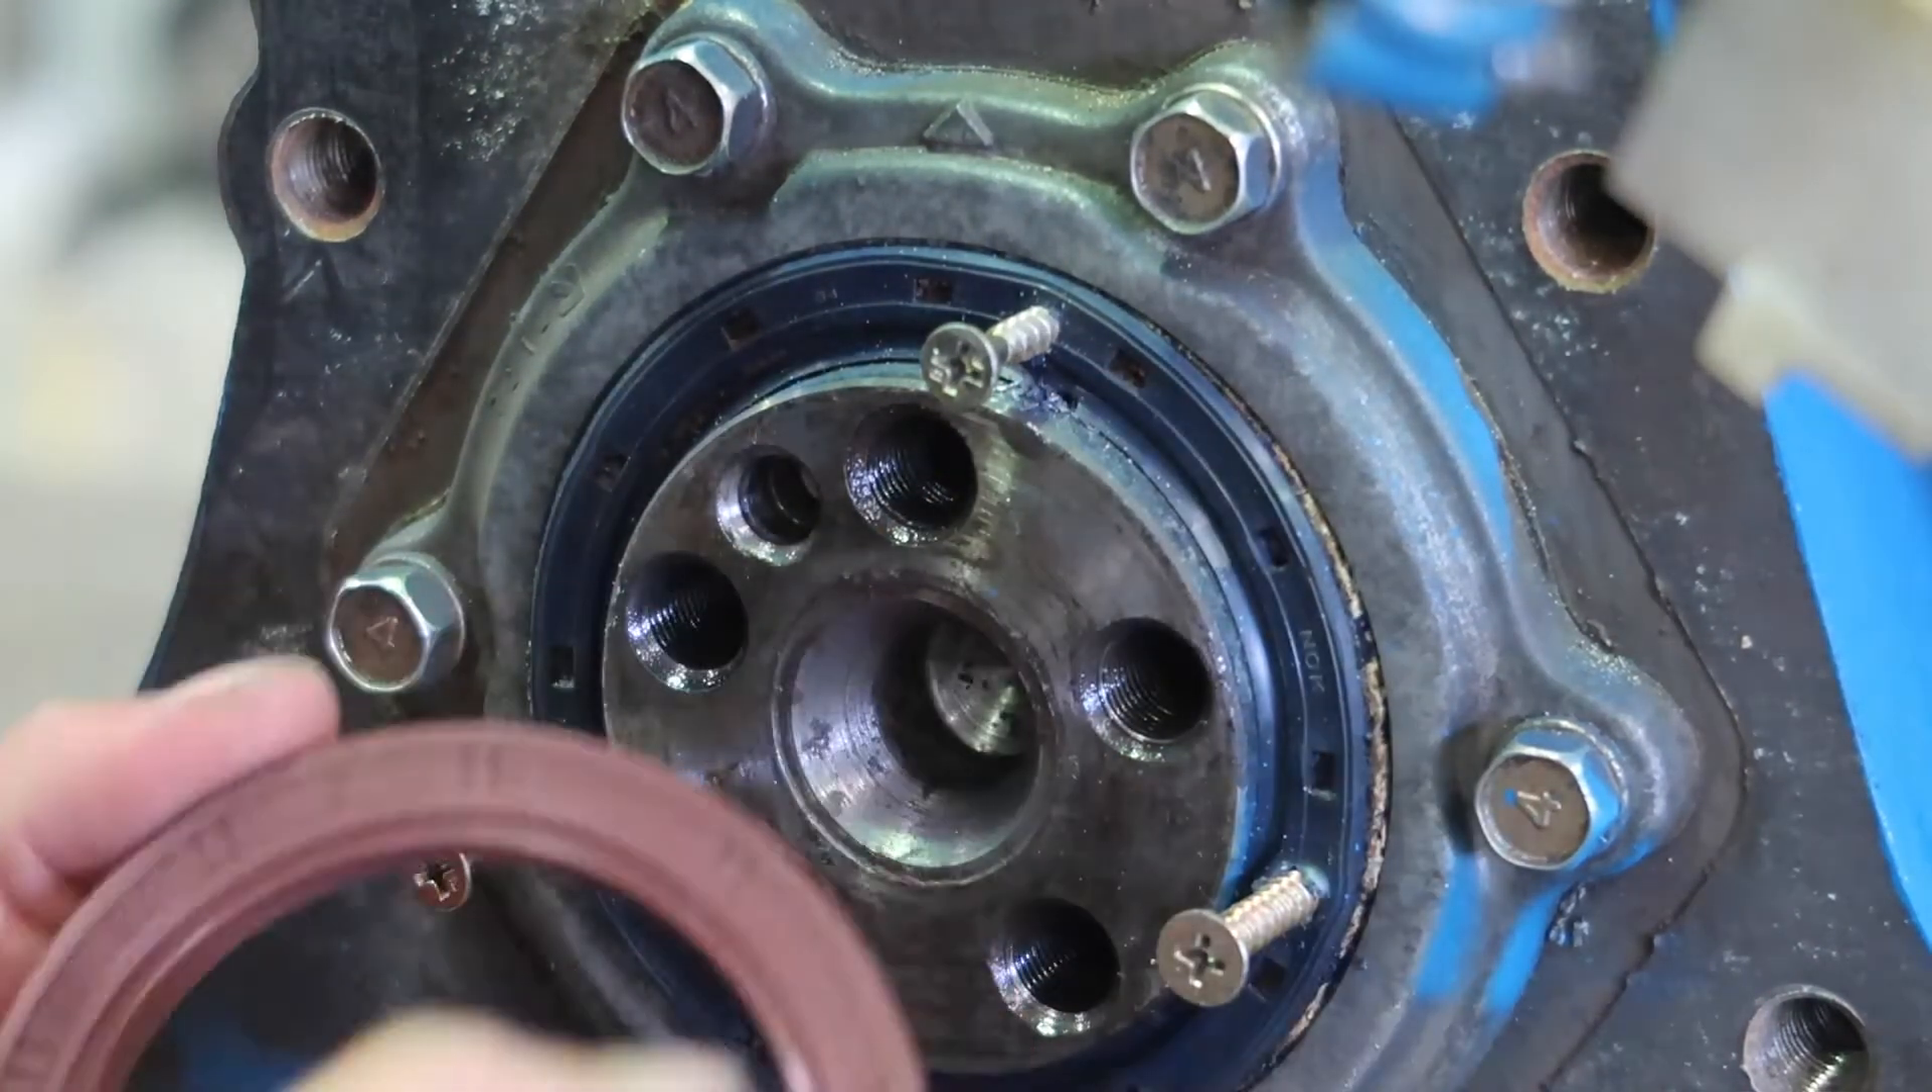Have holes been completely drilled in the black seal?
Yes.